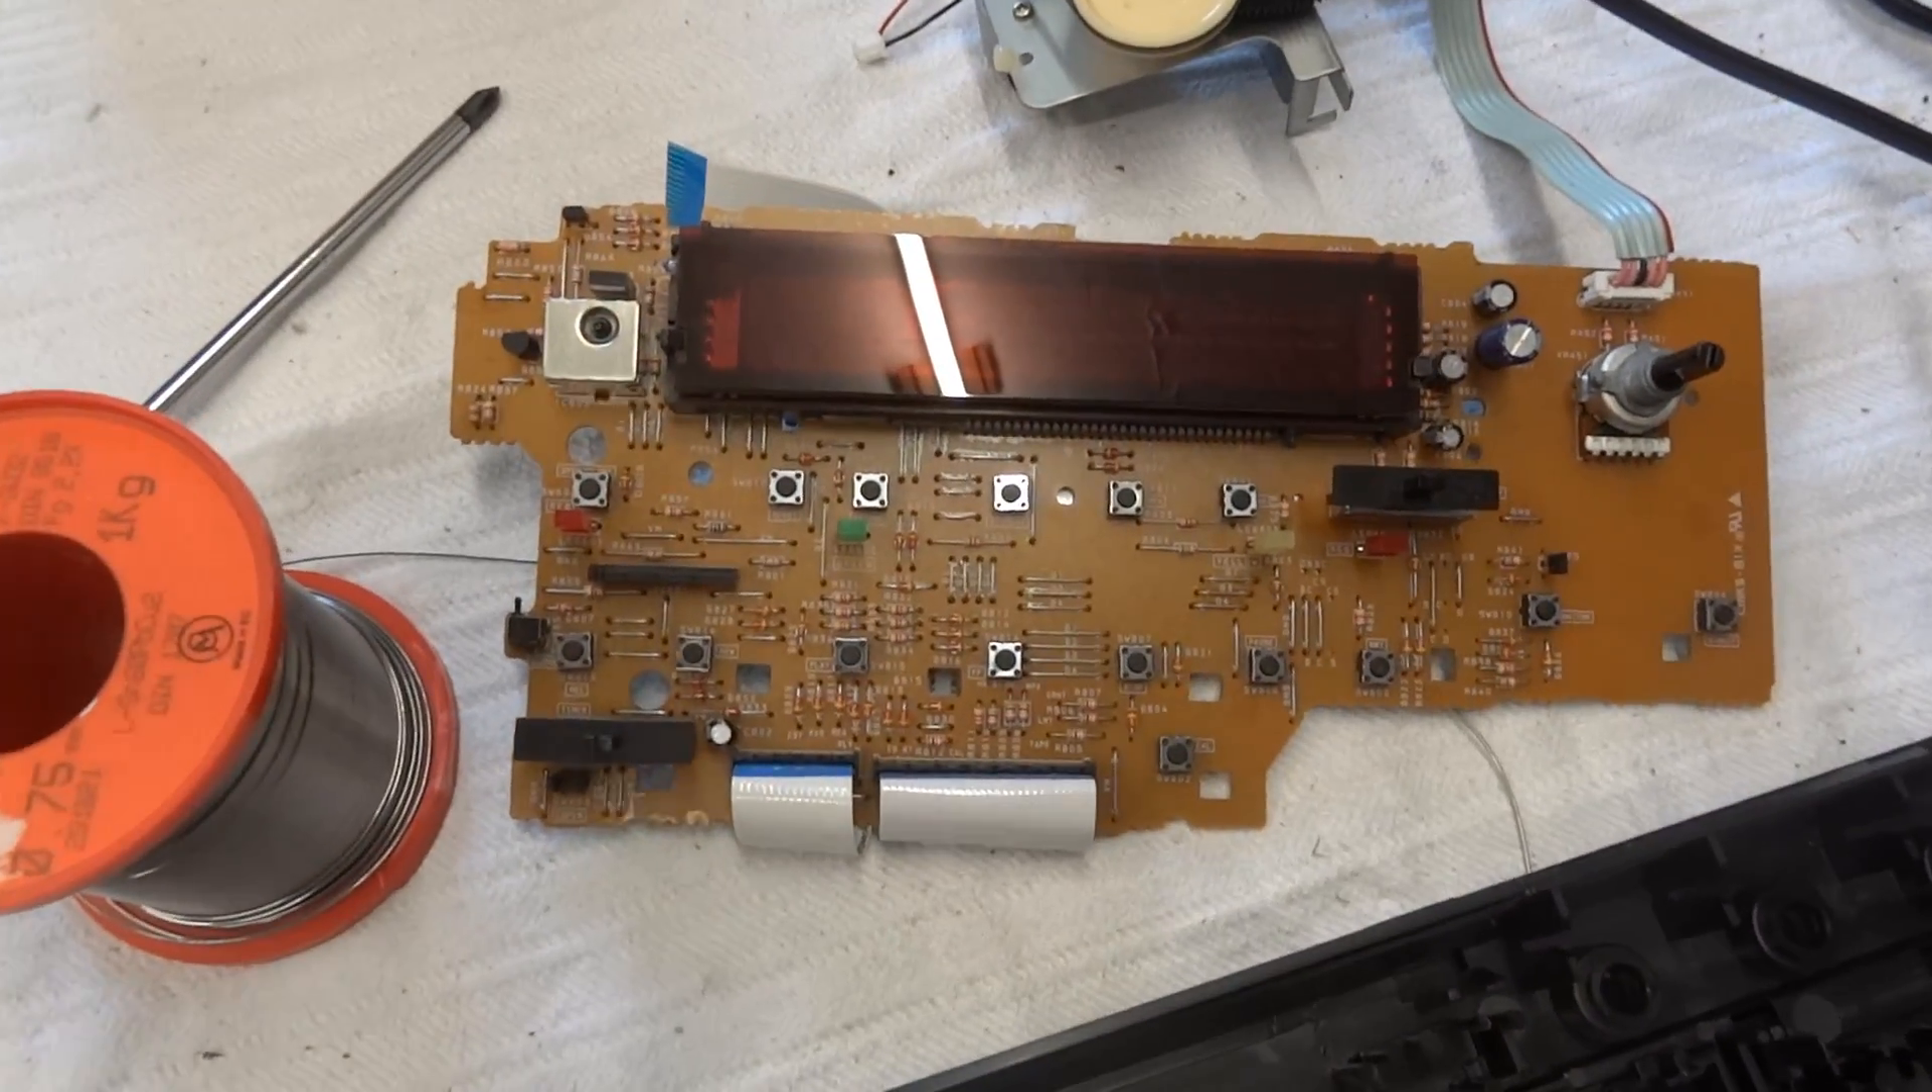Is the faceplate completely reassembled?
No.